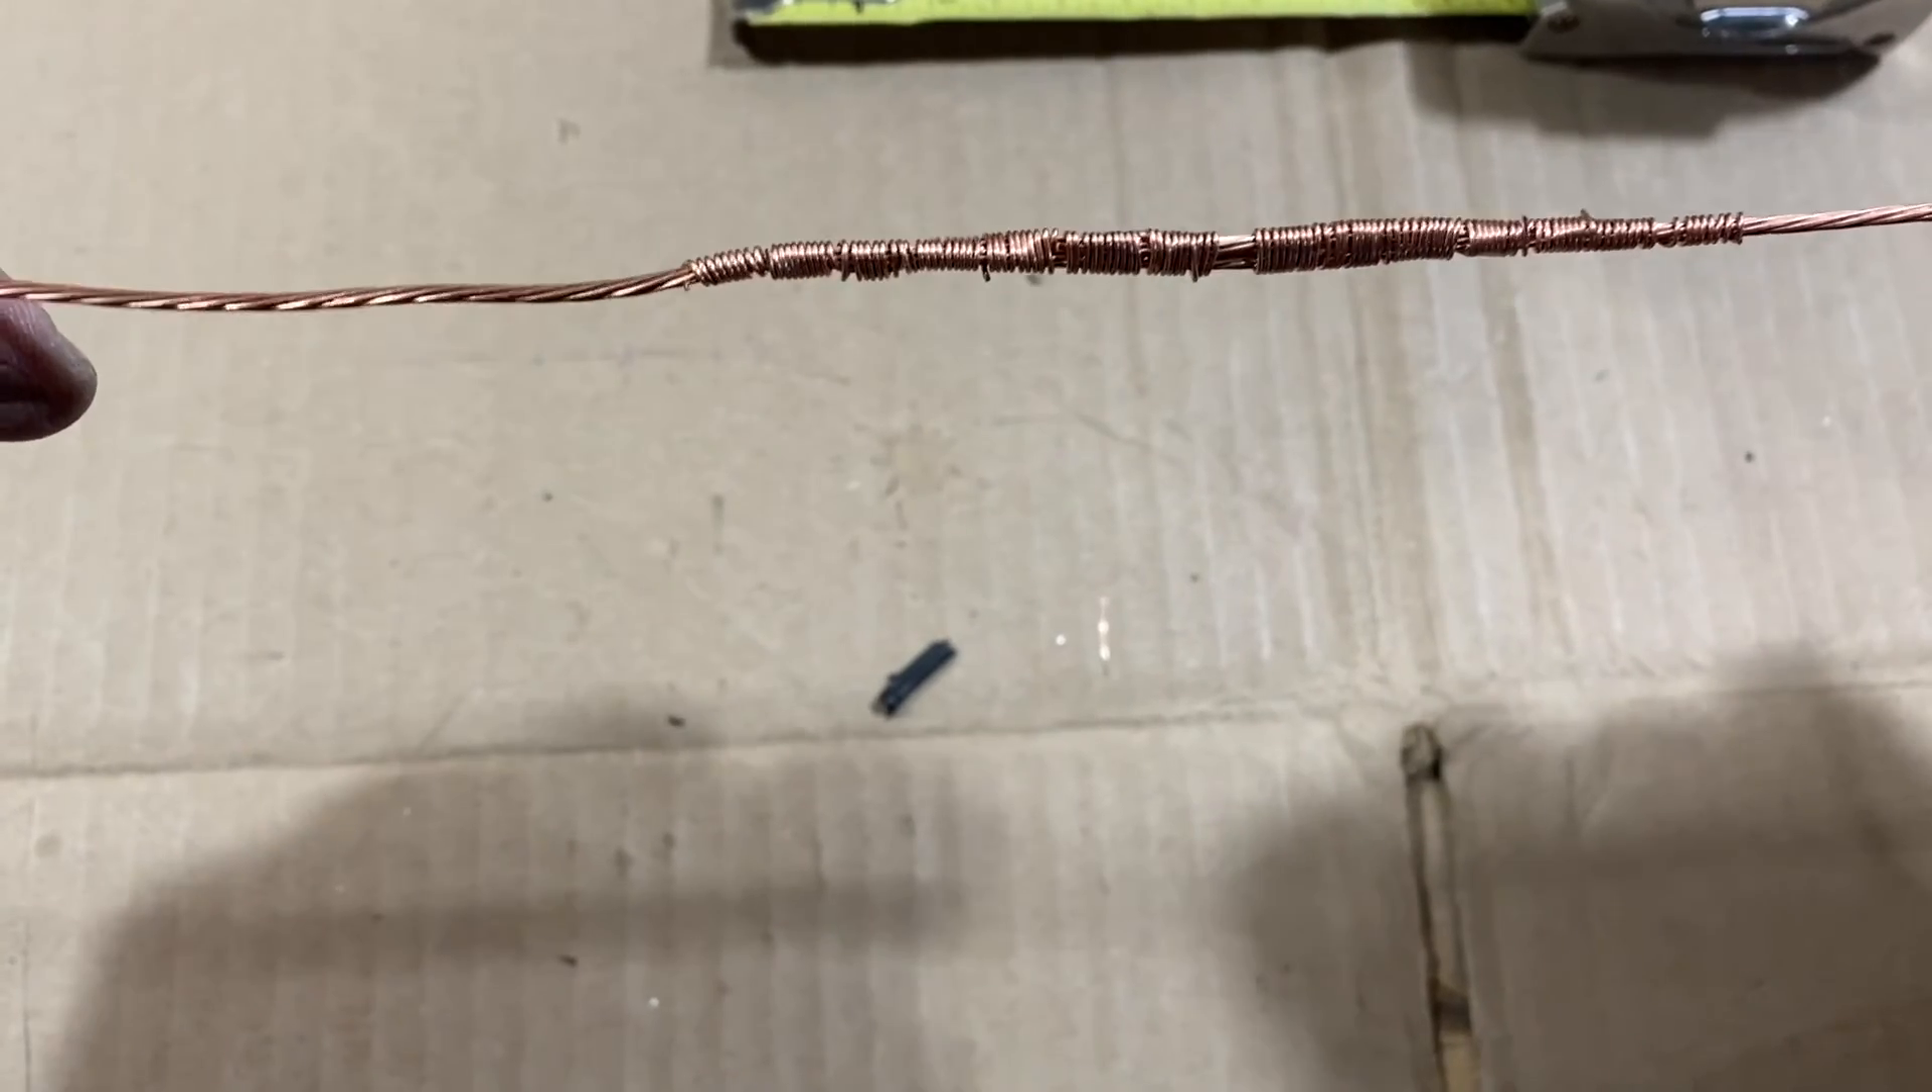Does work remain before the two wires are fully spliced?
No.